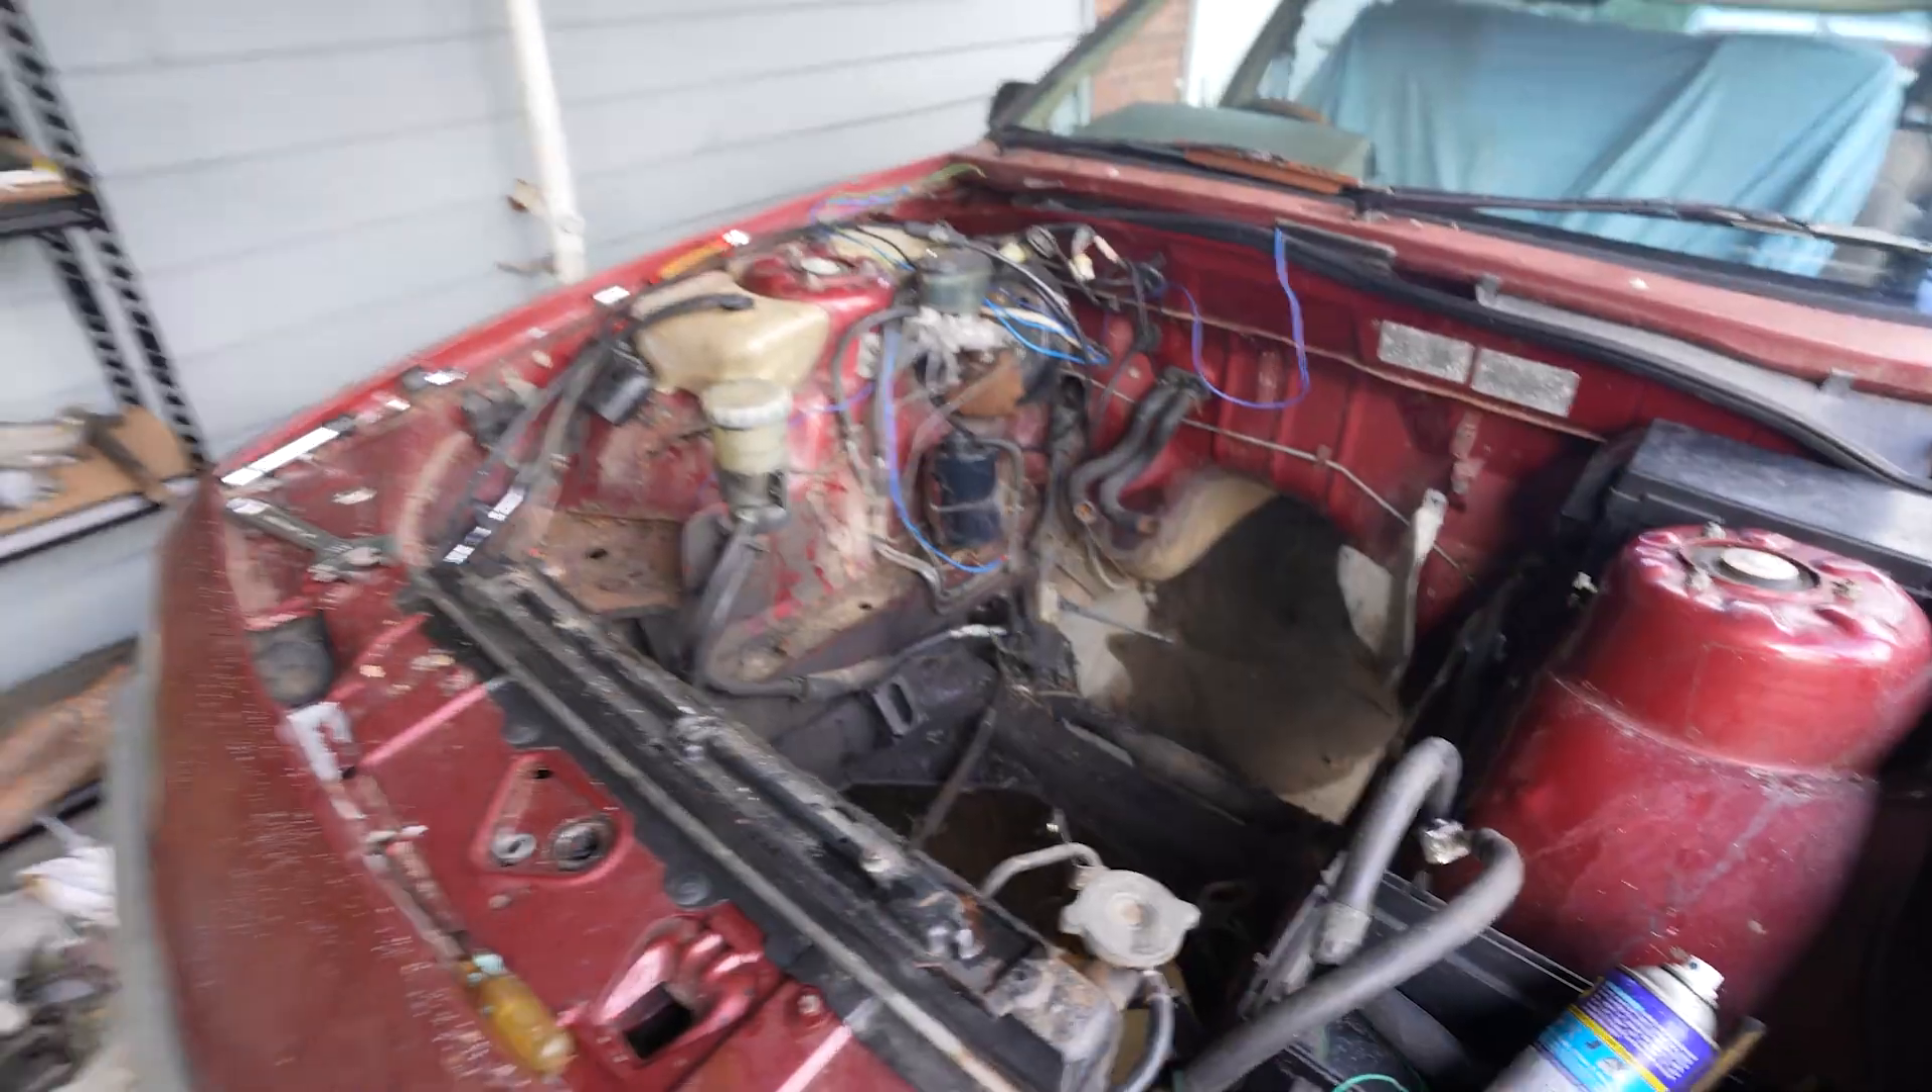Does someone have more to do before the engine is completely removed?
No.